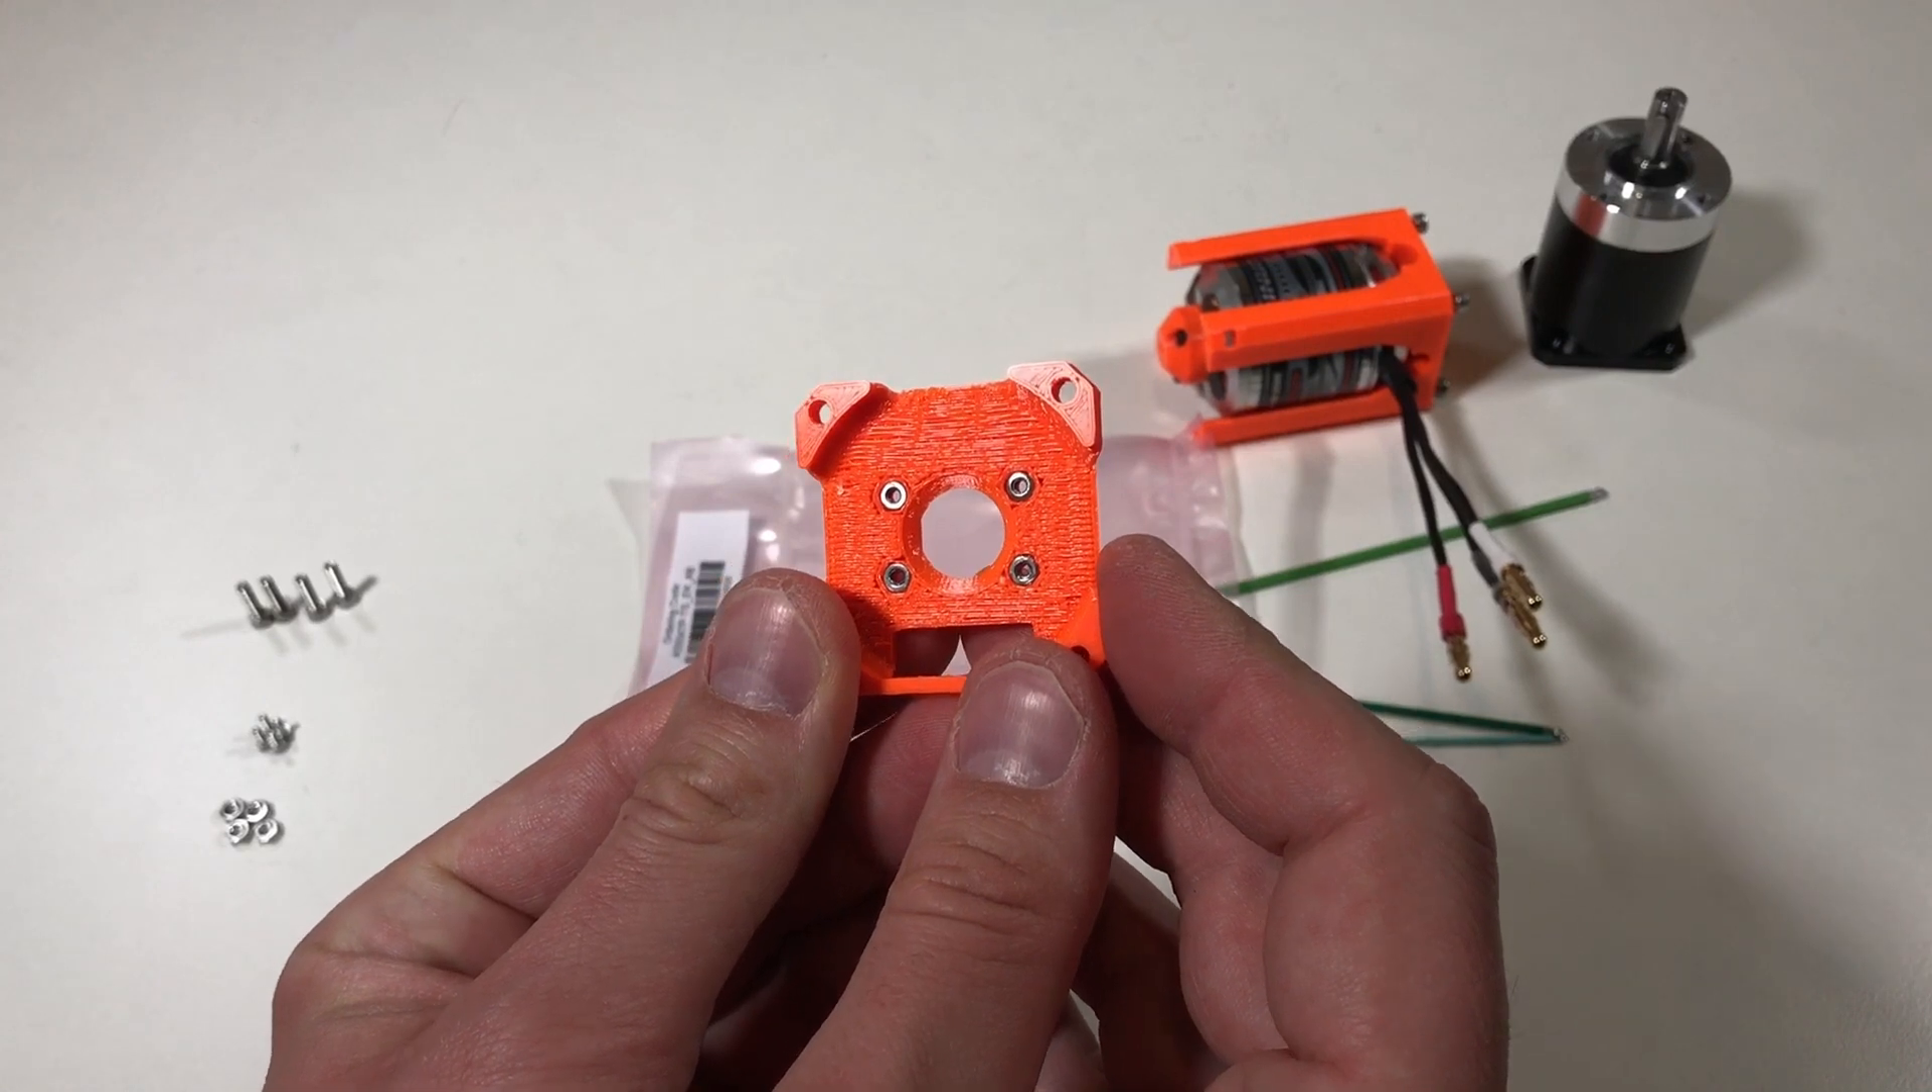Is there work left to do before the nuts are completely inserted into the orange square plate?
No.